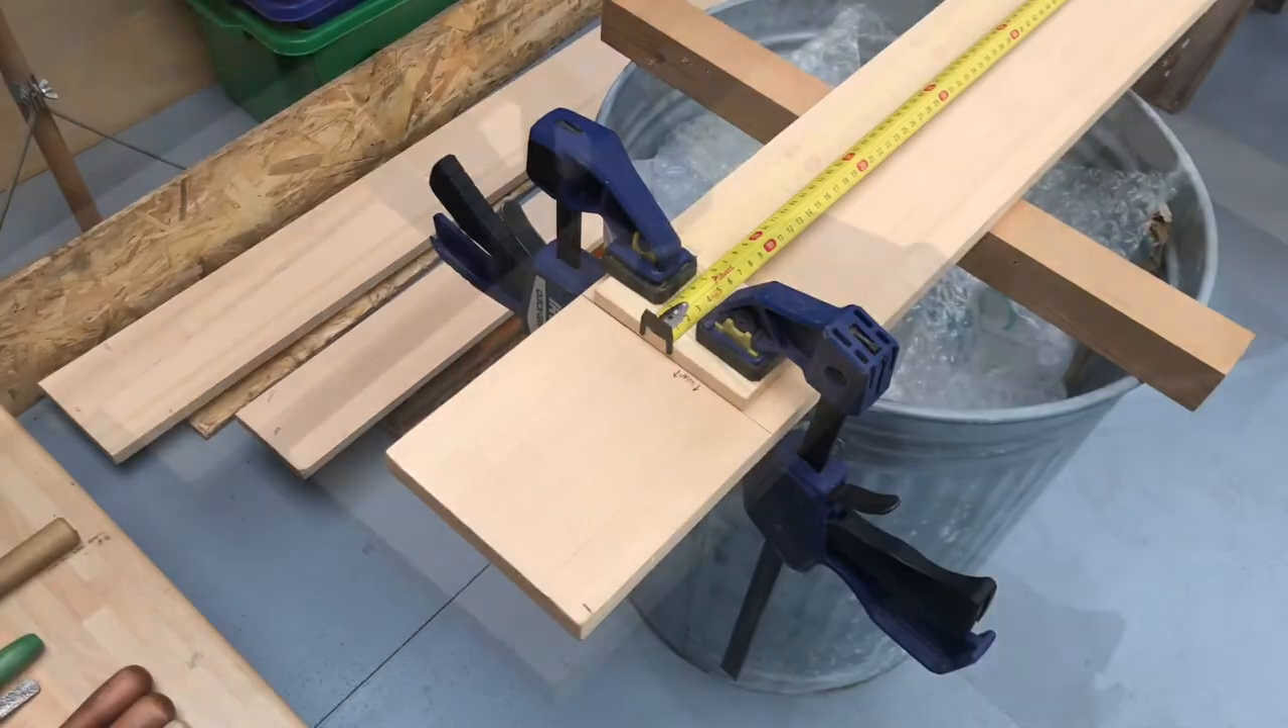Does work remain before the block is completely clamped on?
No.